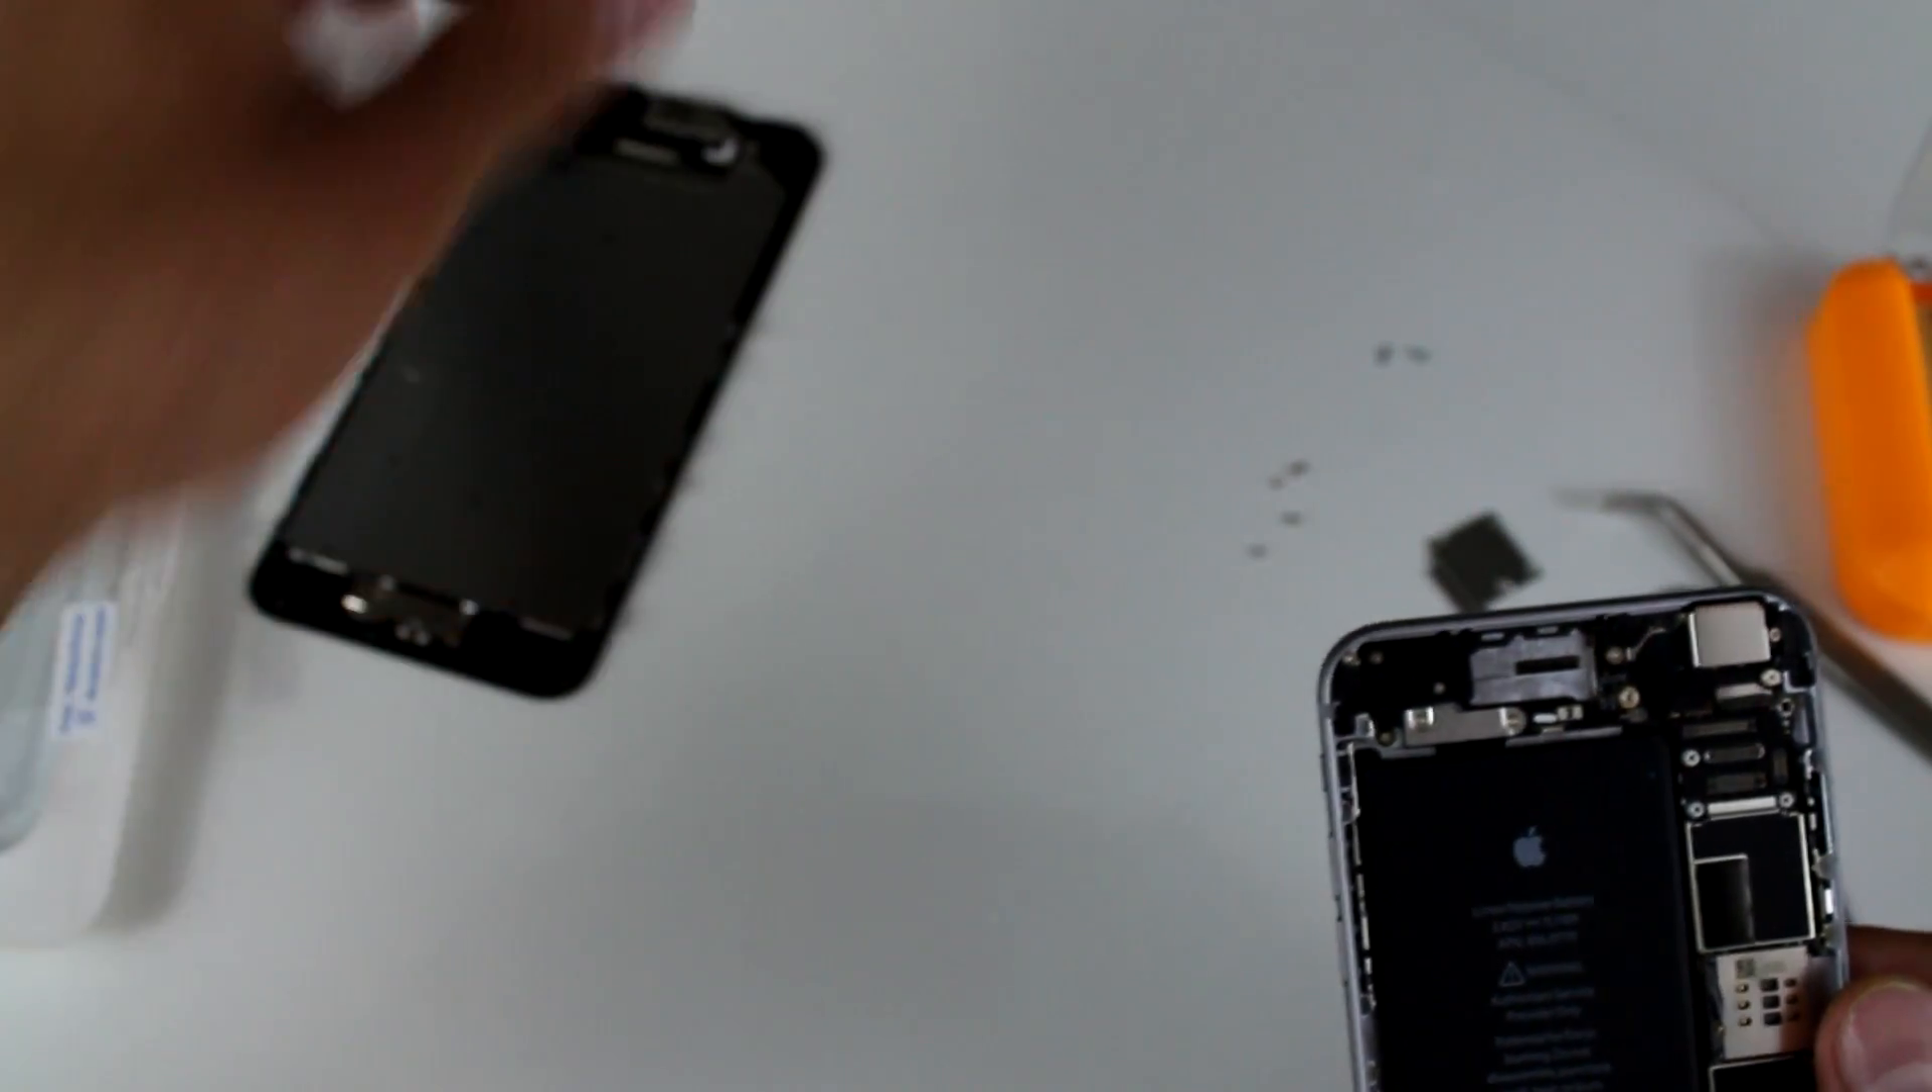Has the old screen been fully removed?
Yes.